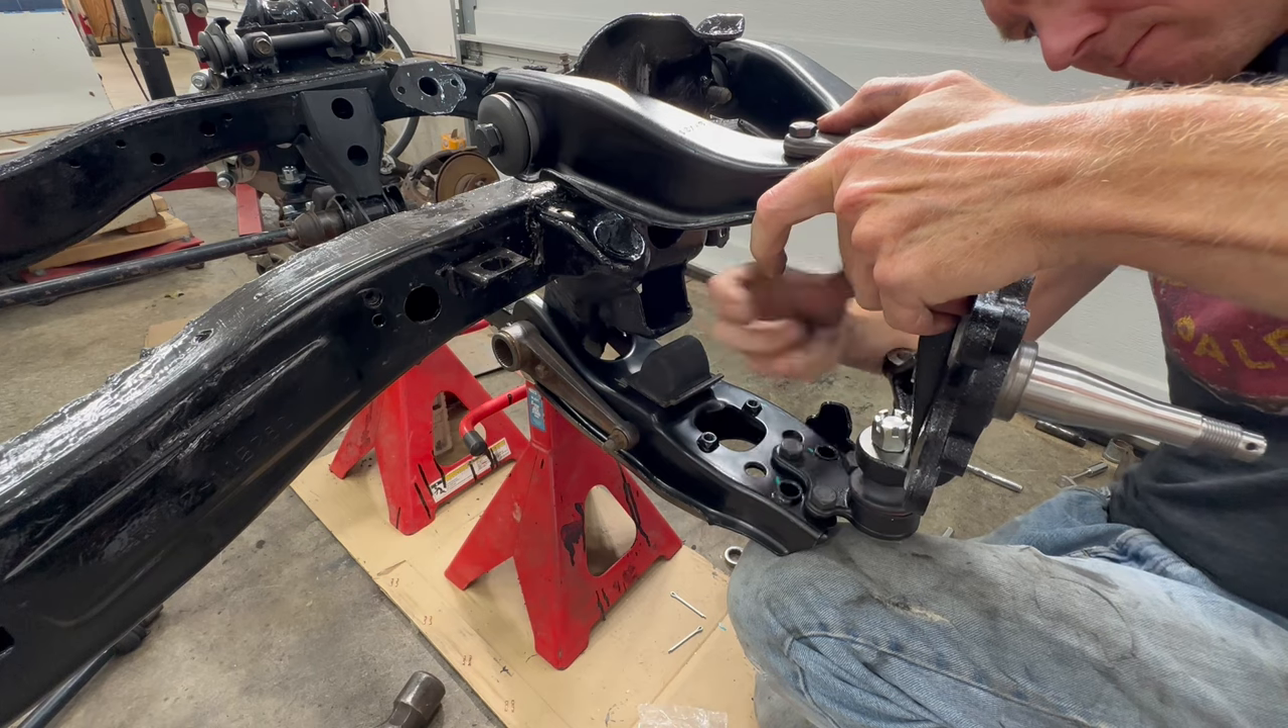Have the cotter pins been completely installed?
No.